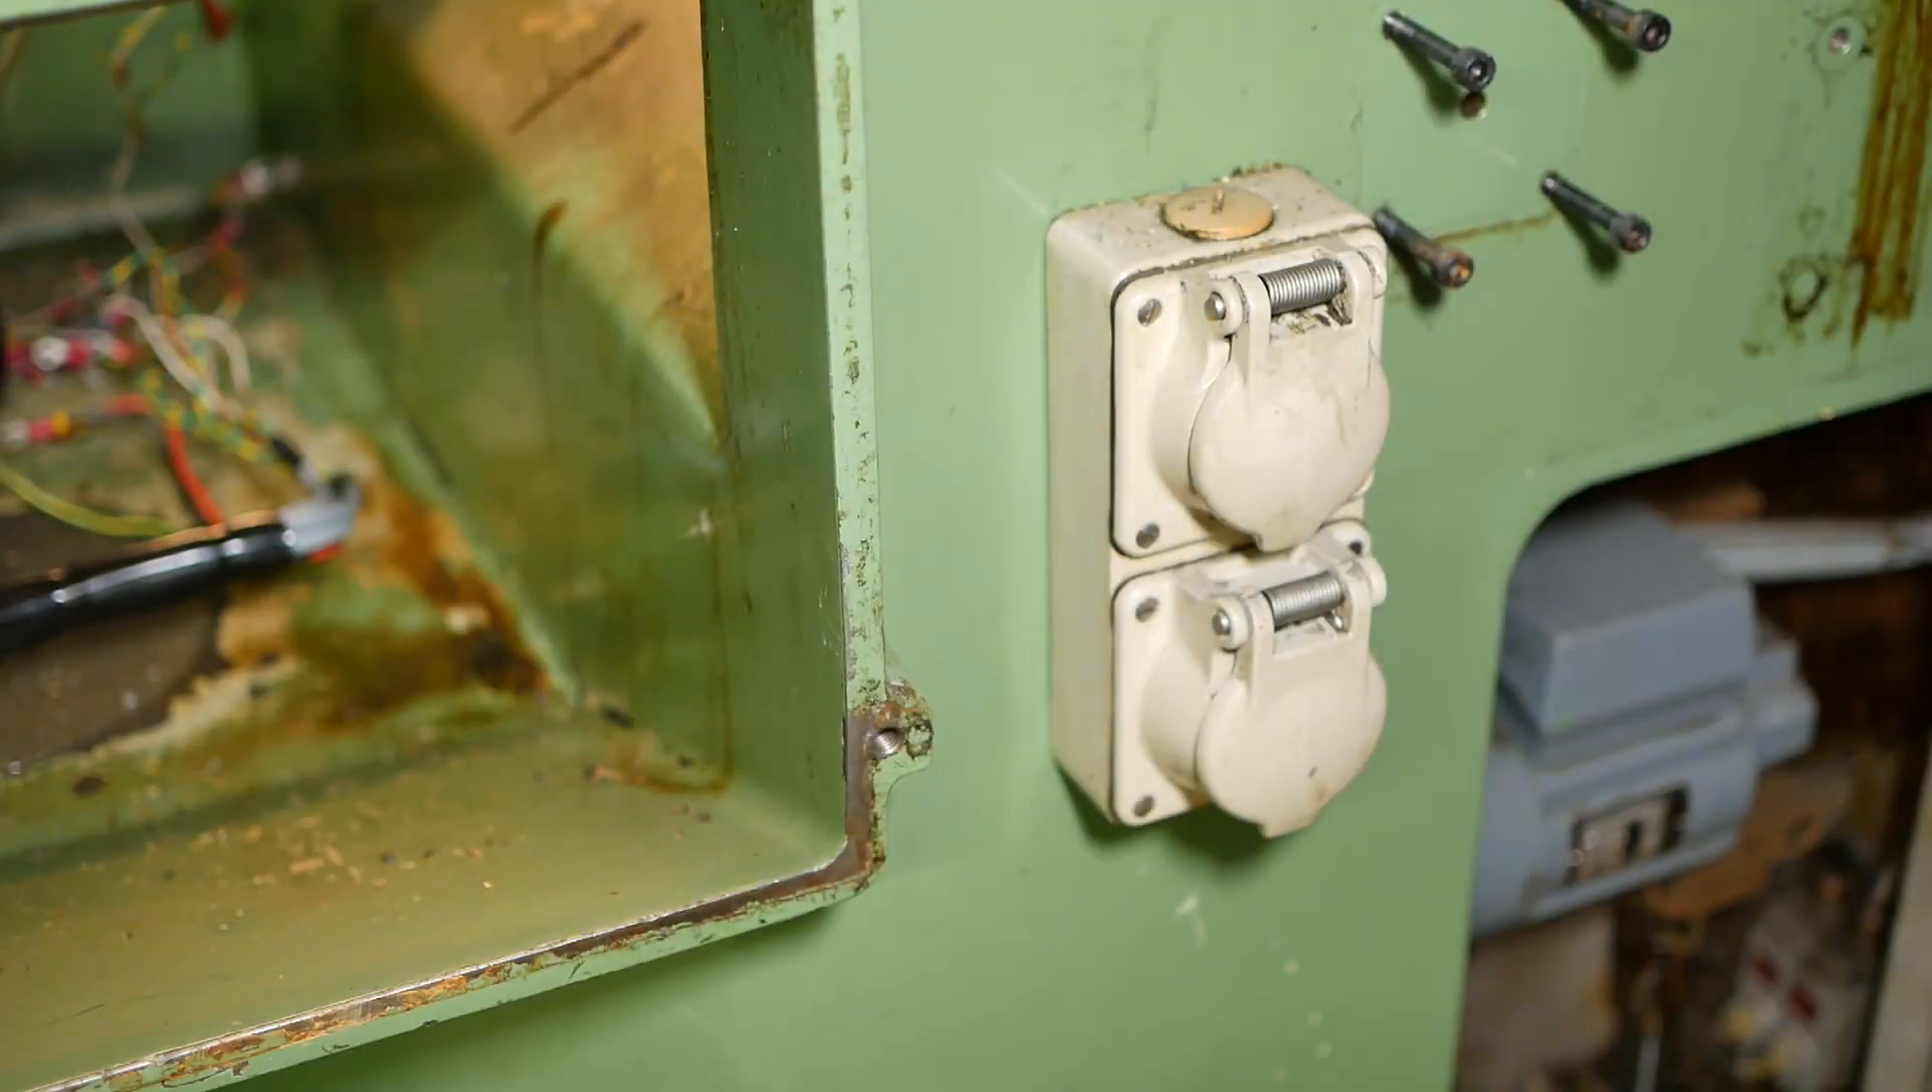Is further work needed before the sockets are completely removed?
Yes.